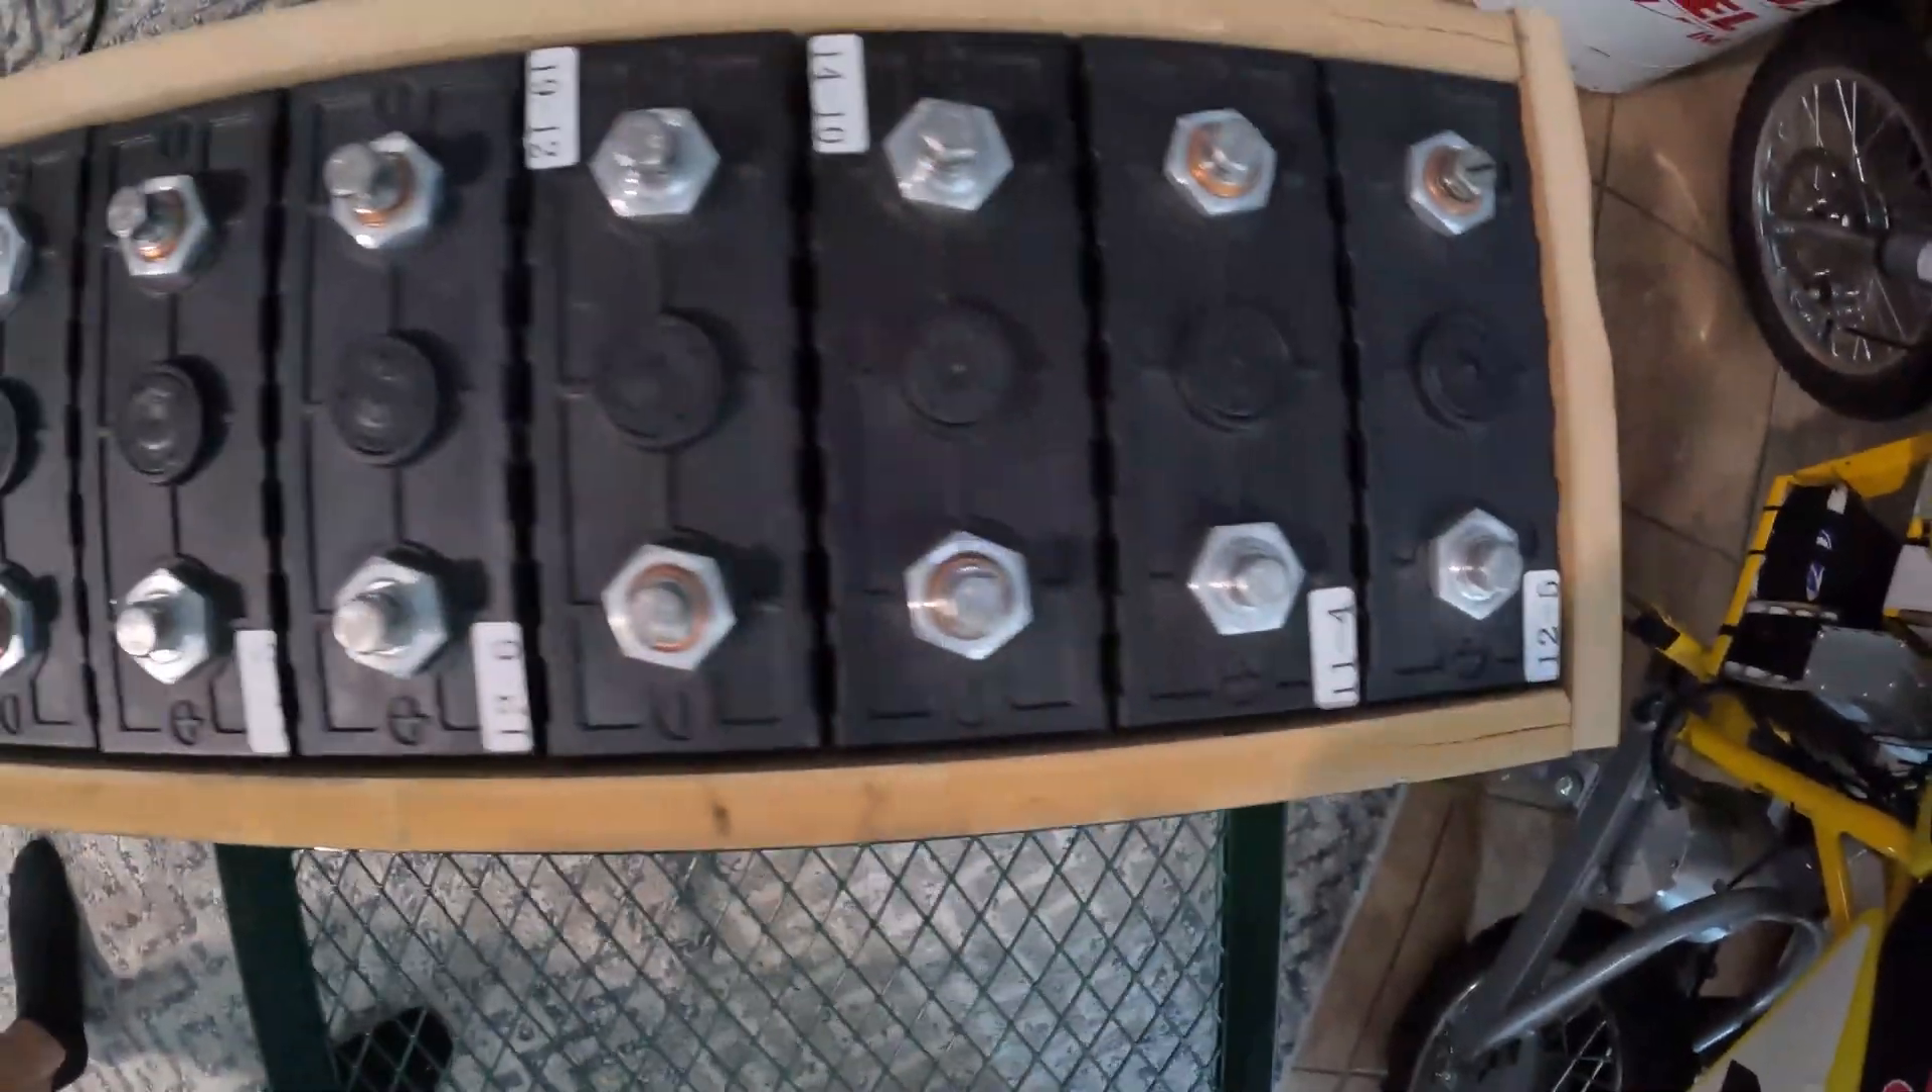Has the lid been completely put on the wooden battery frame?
No.